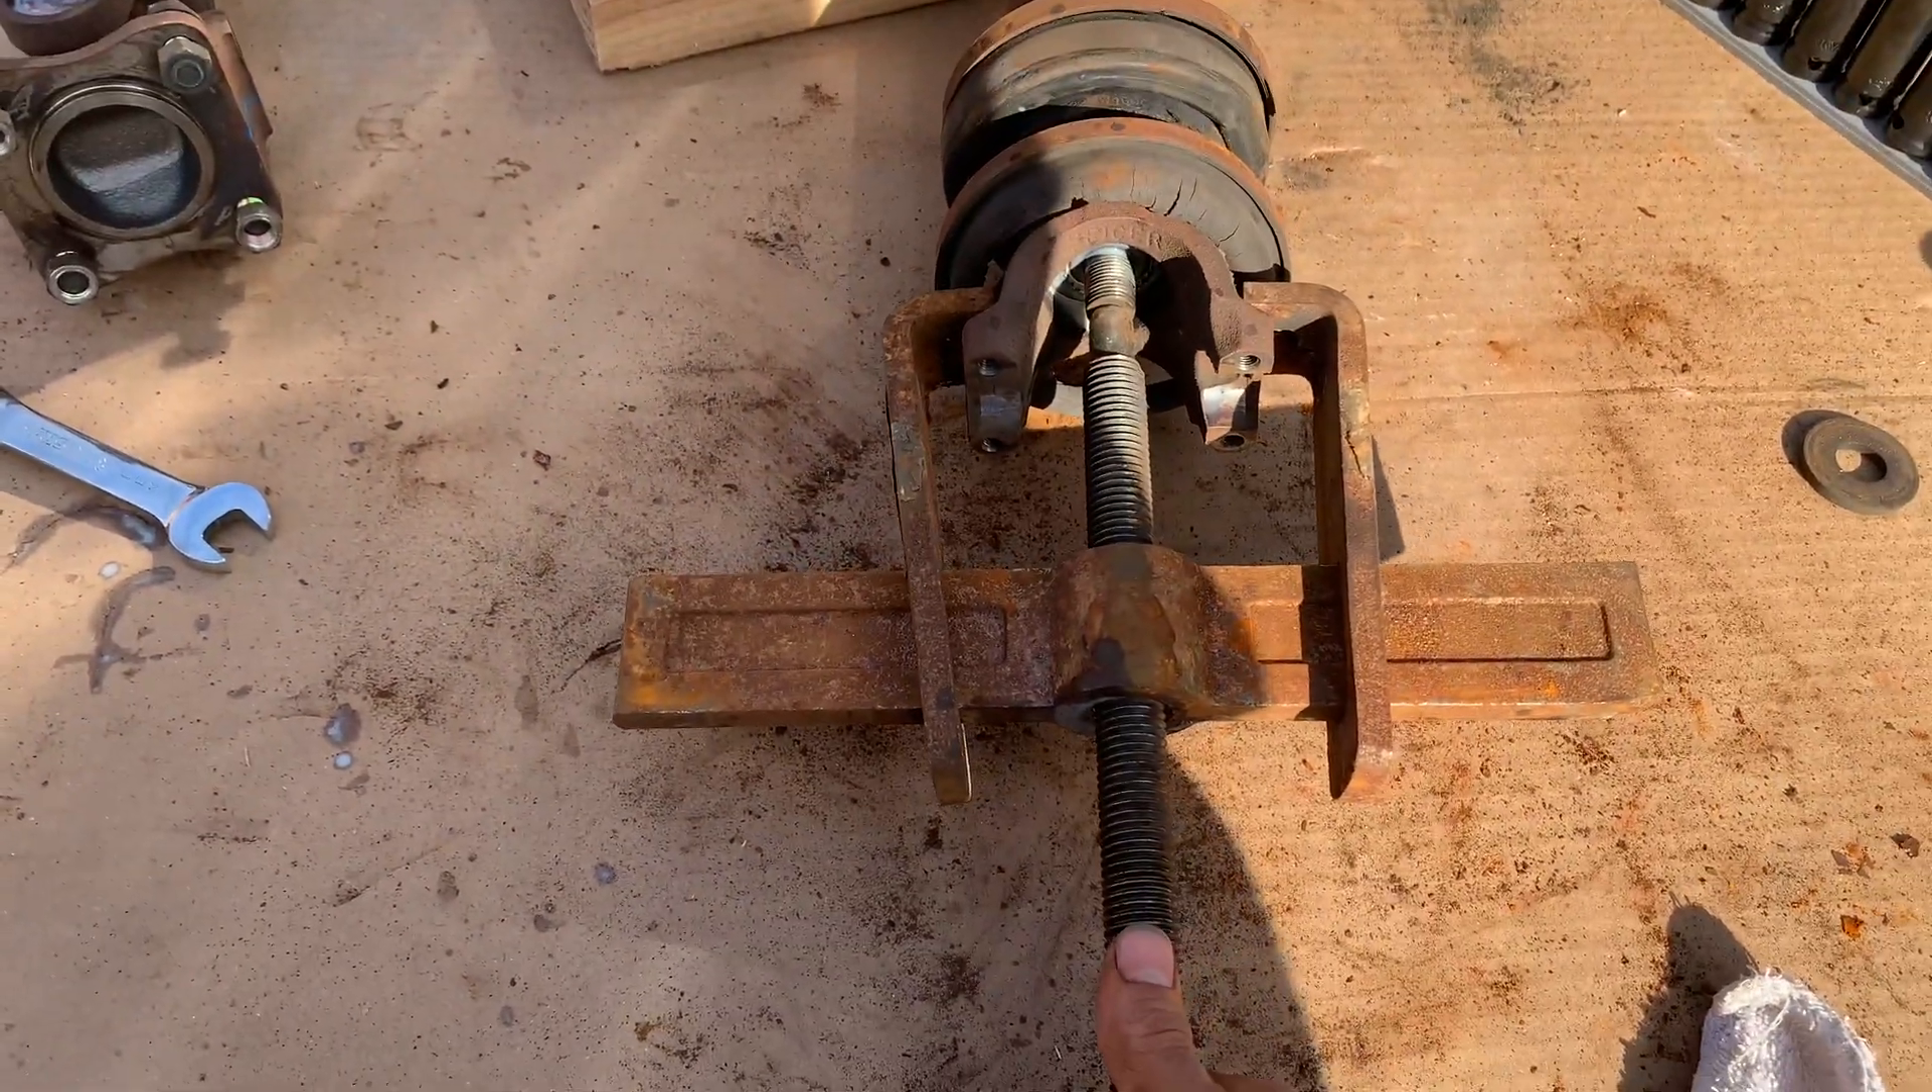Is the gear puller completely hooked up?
Yes.